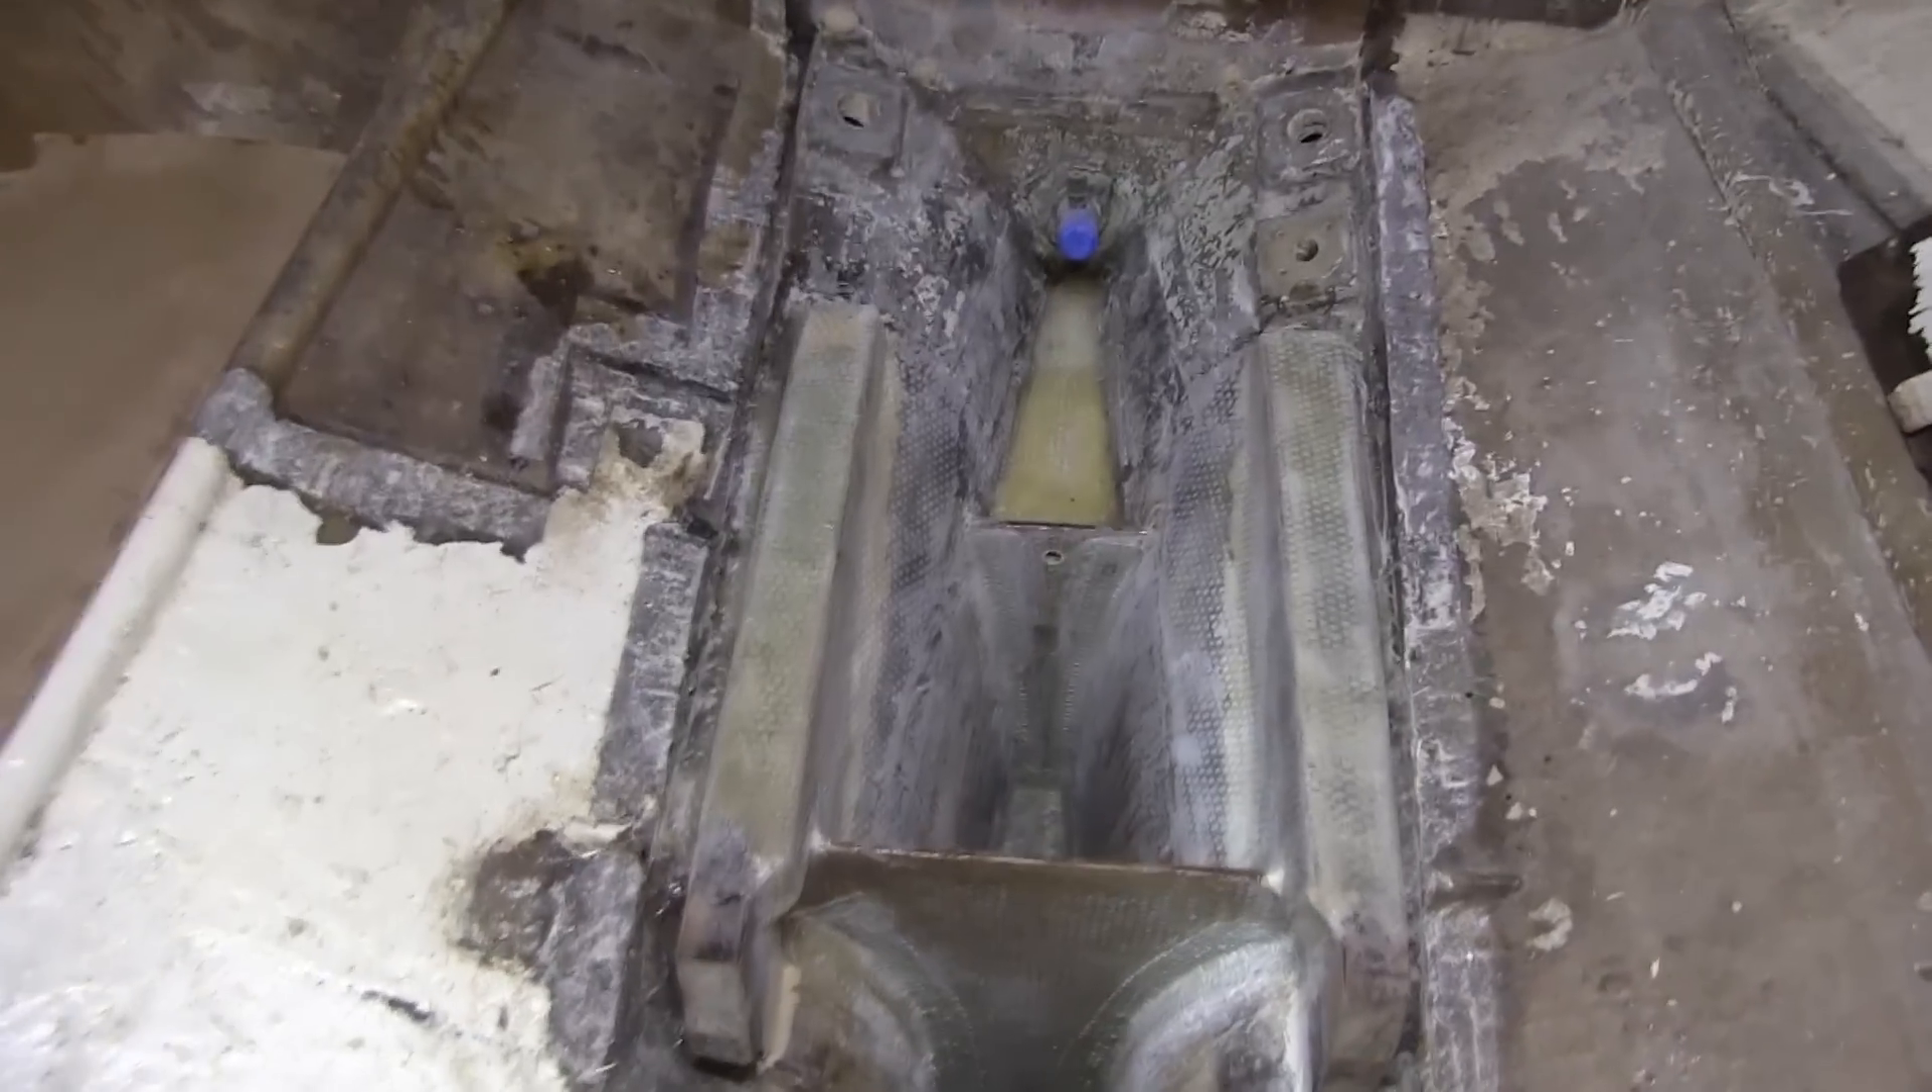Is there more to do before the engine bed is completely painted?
Yes.